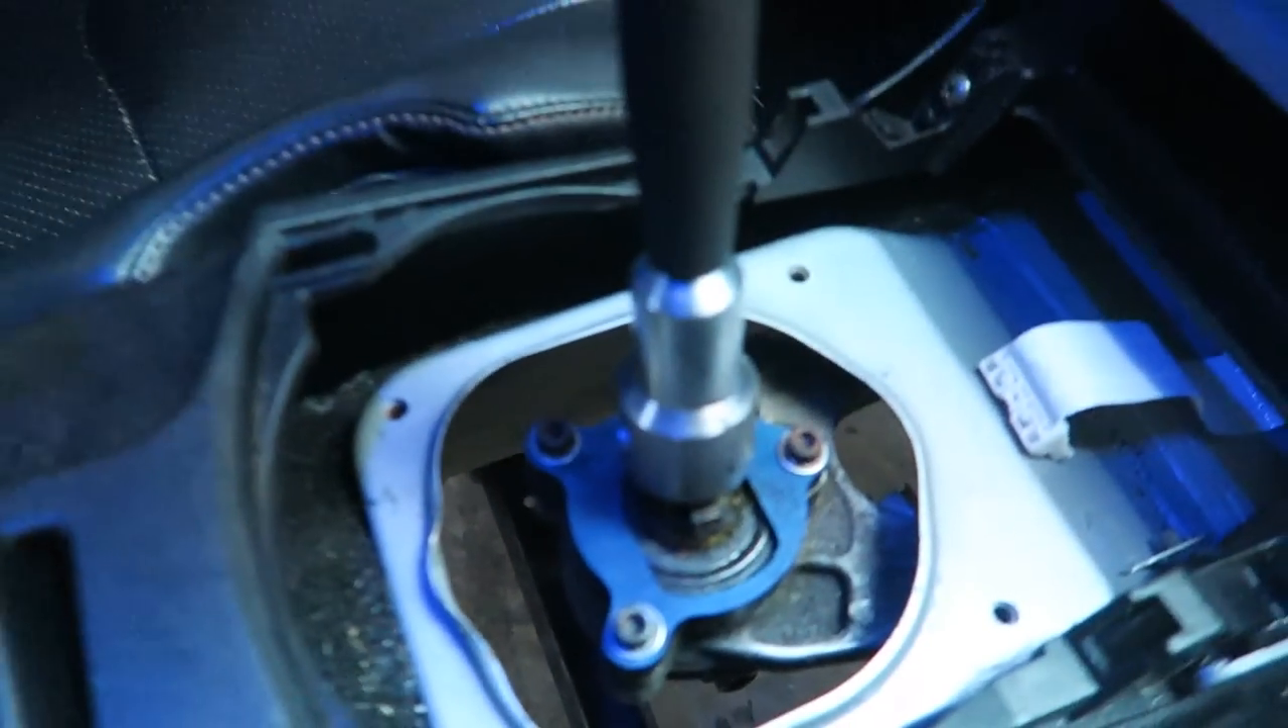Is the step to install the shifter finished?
Yes.